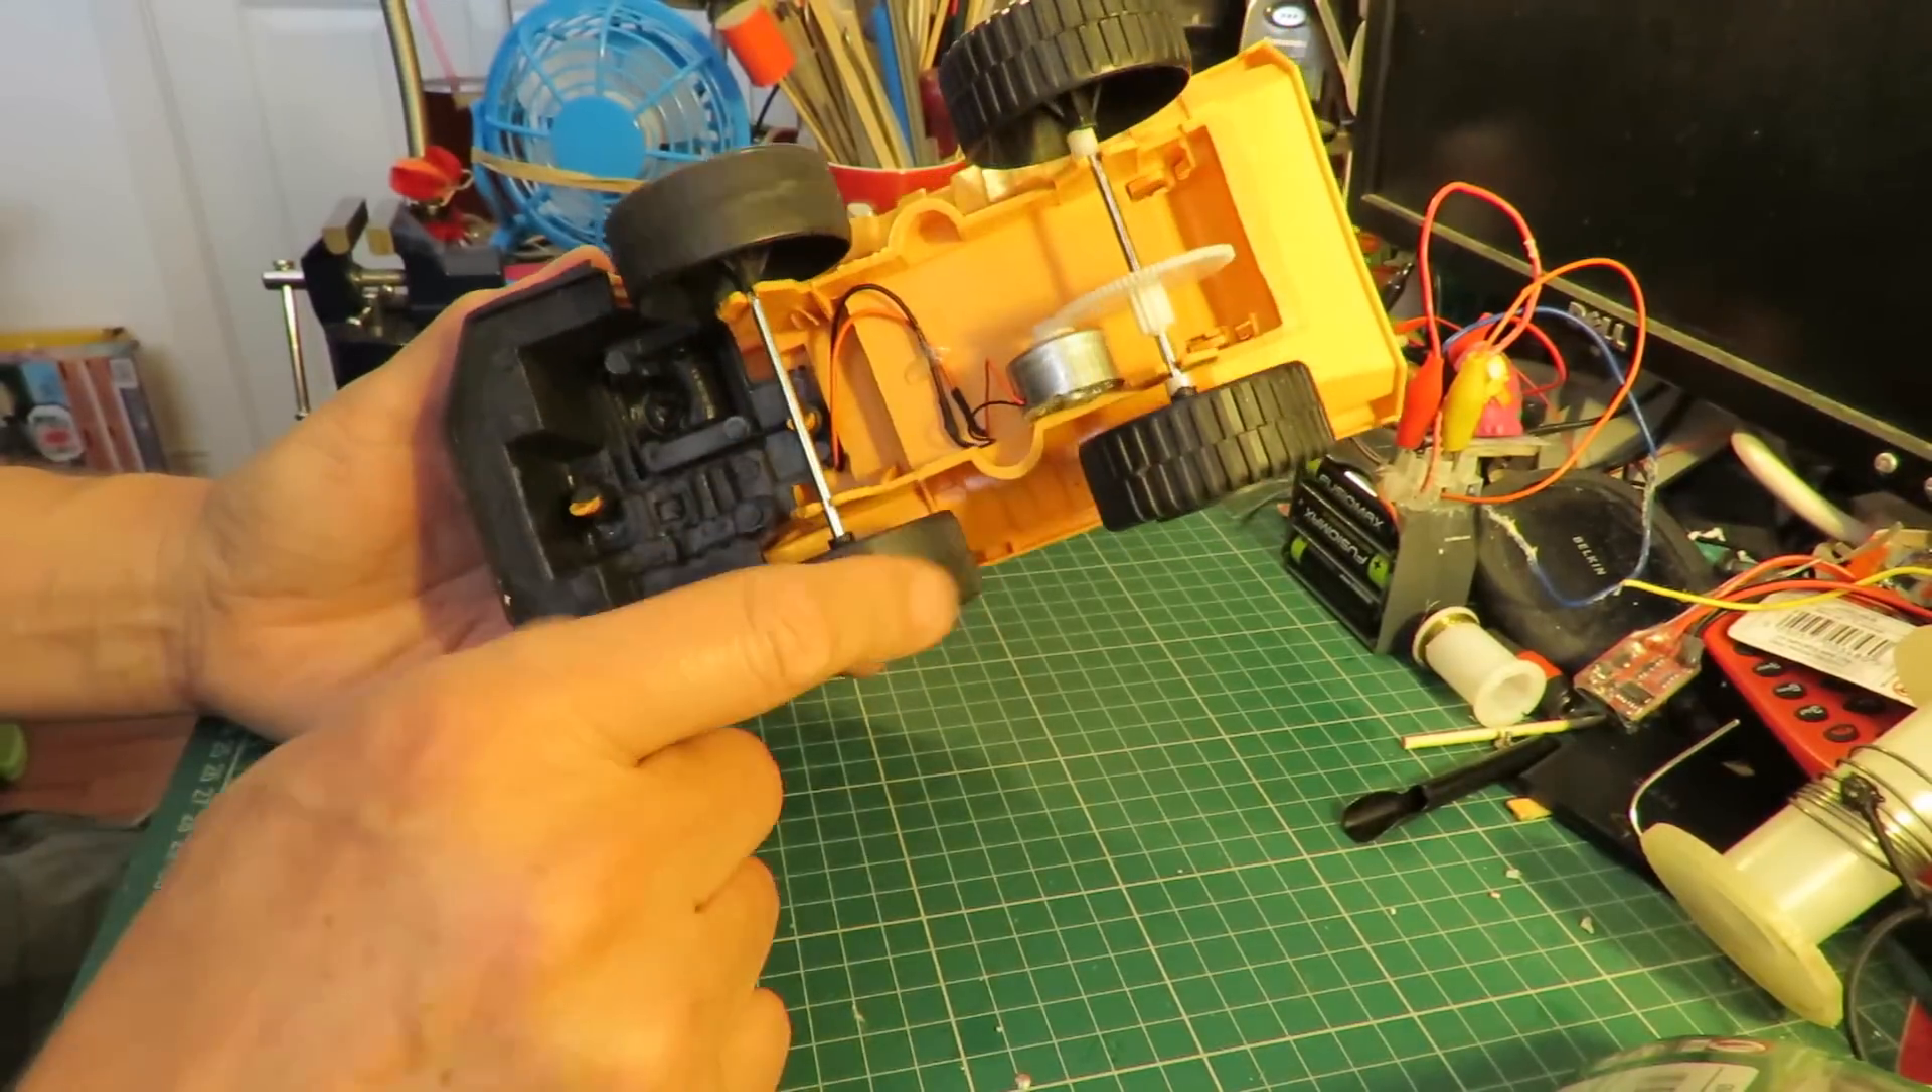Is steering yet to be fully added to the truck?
Yes.